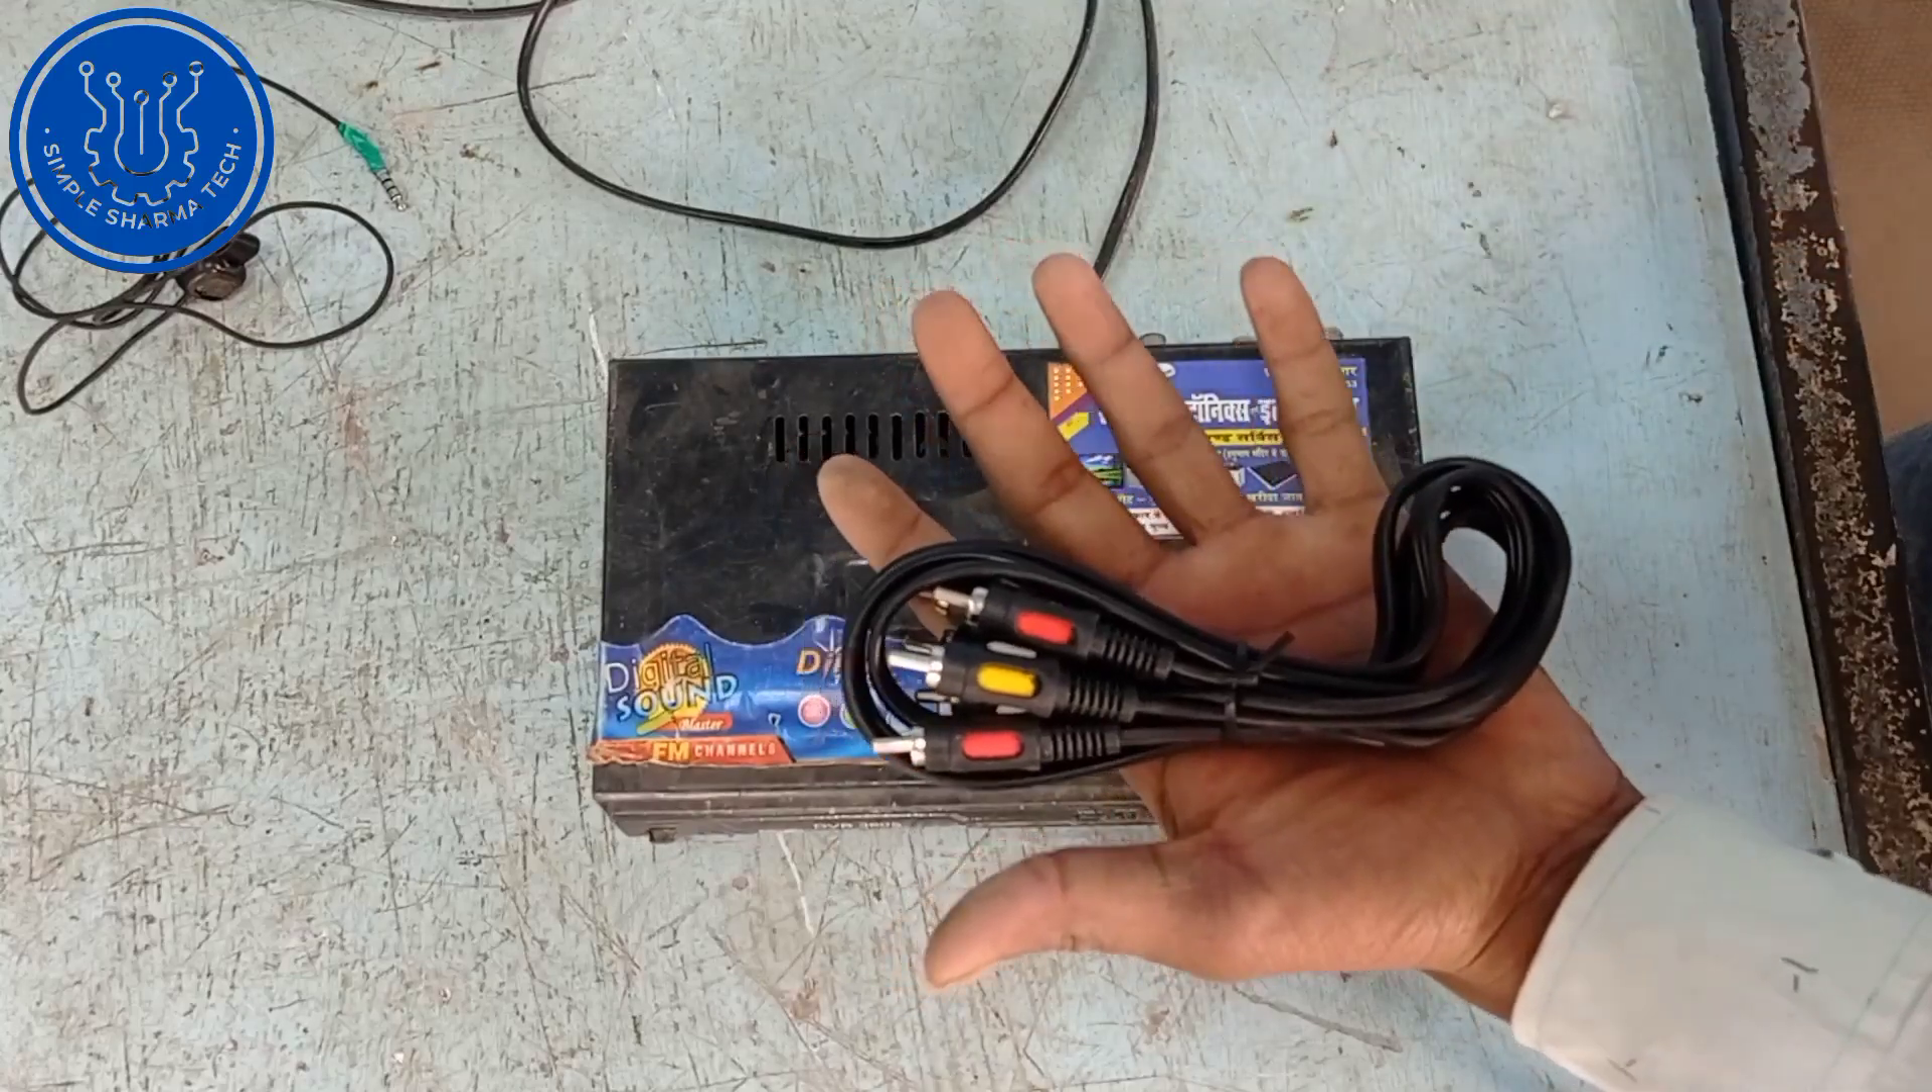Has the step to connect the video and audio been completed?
No.